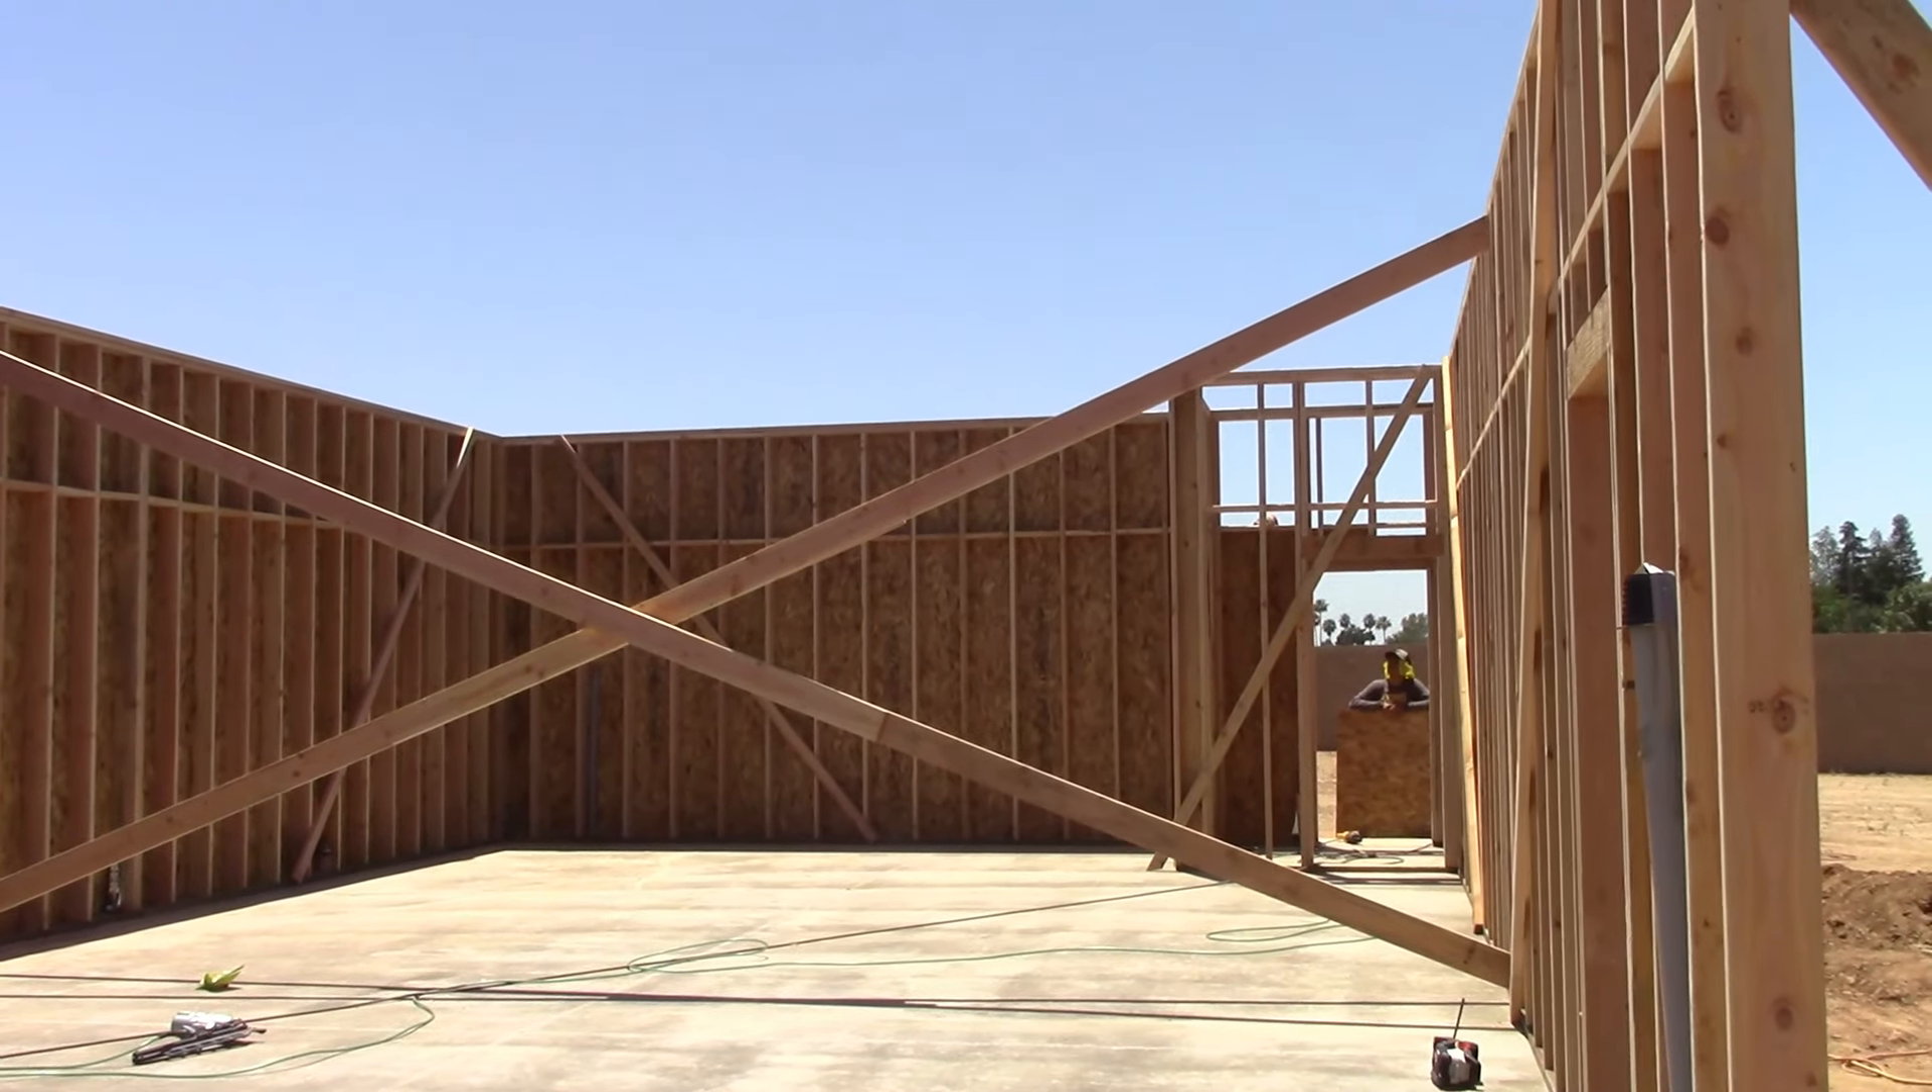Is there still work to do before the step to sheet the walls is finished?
Yes.